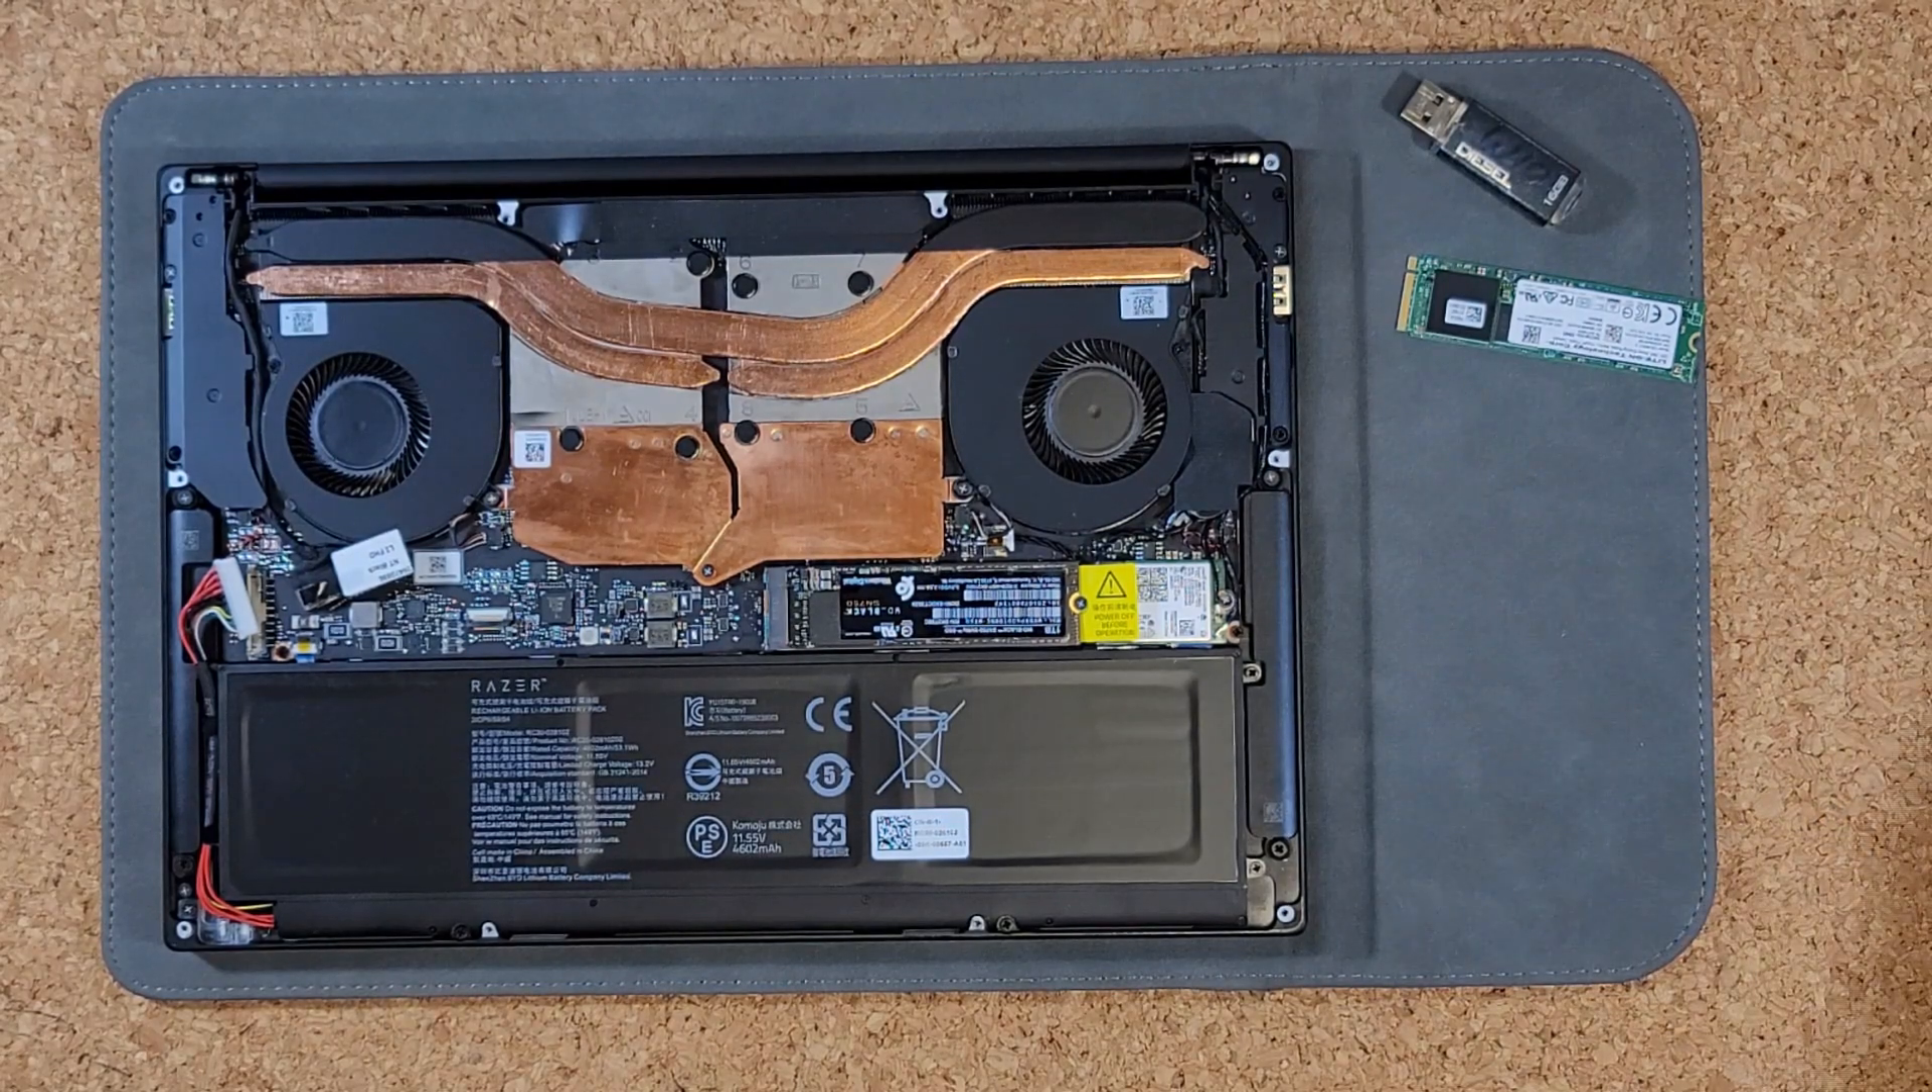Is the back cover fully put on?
No.